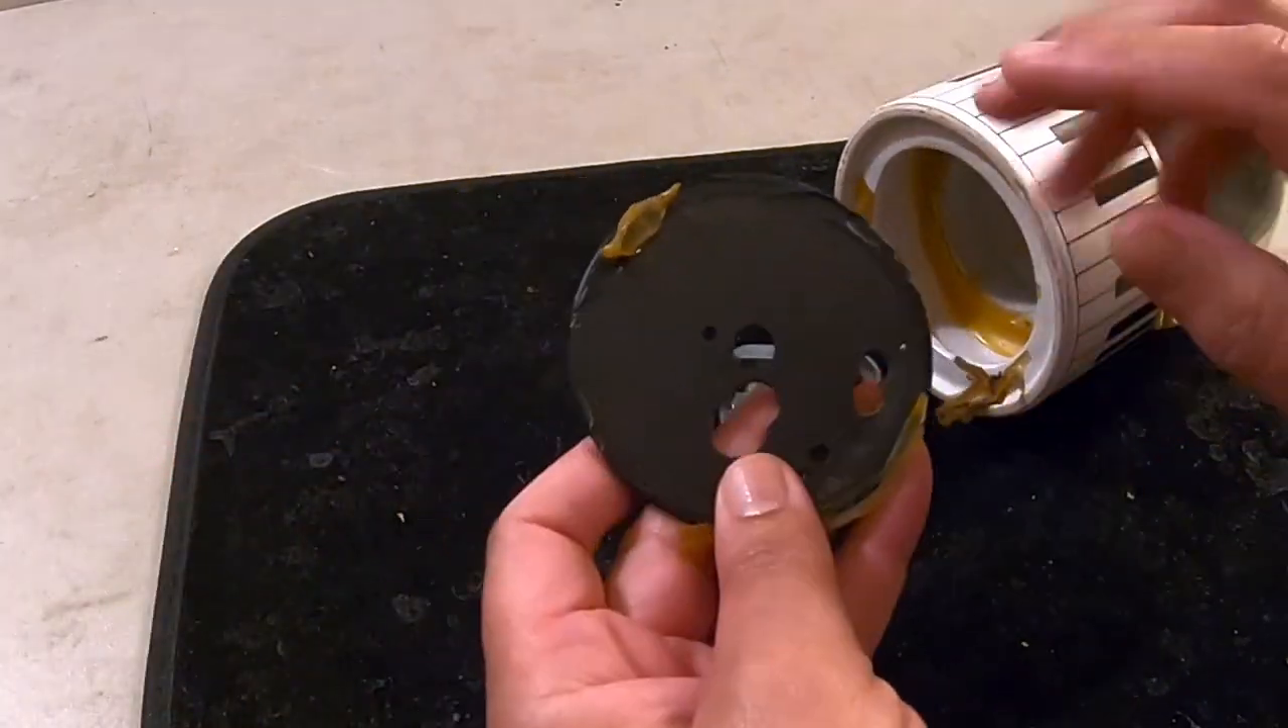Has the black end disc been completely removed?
Yes.